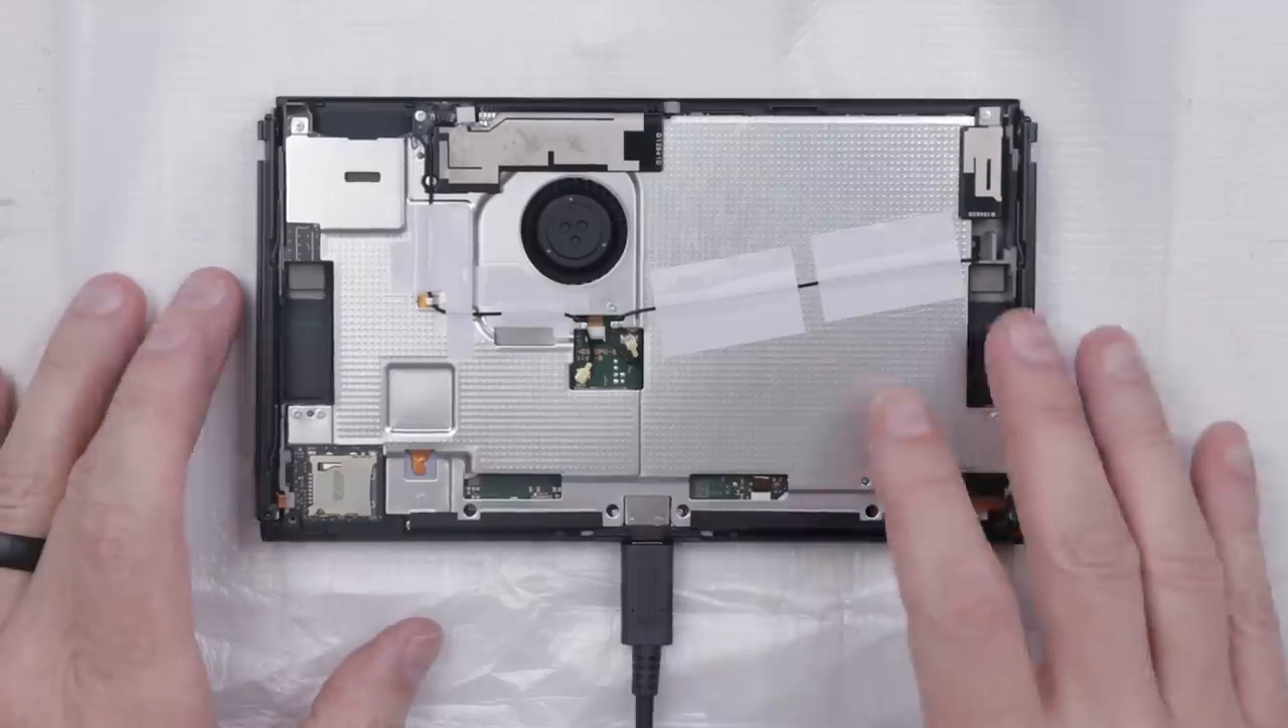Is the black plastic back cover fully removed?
Yes.